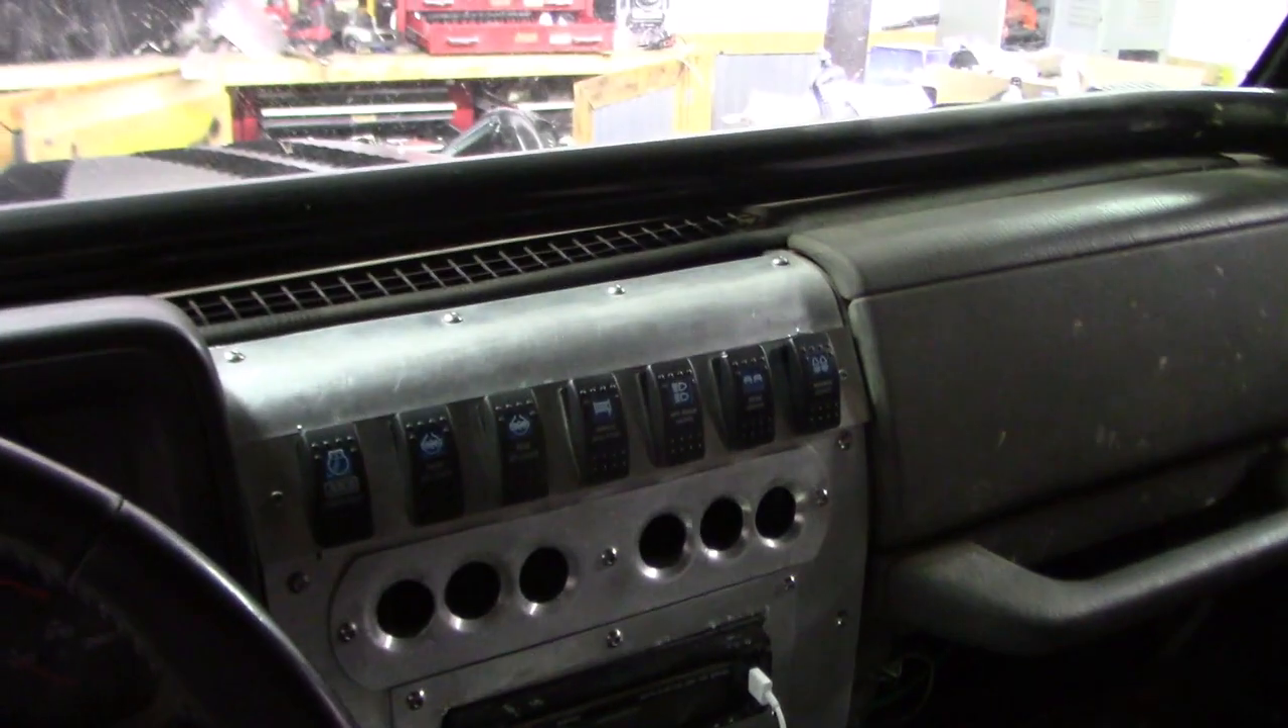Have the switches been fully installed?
Yes.